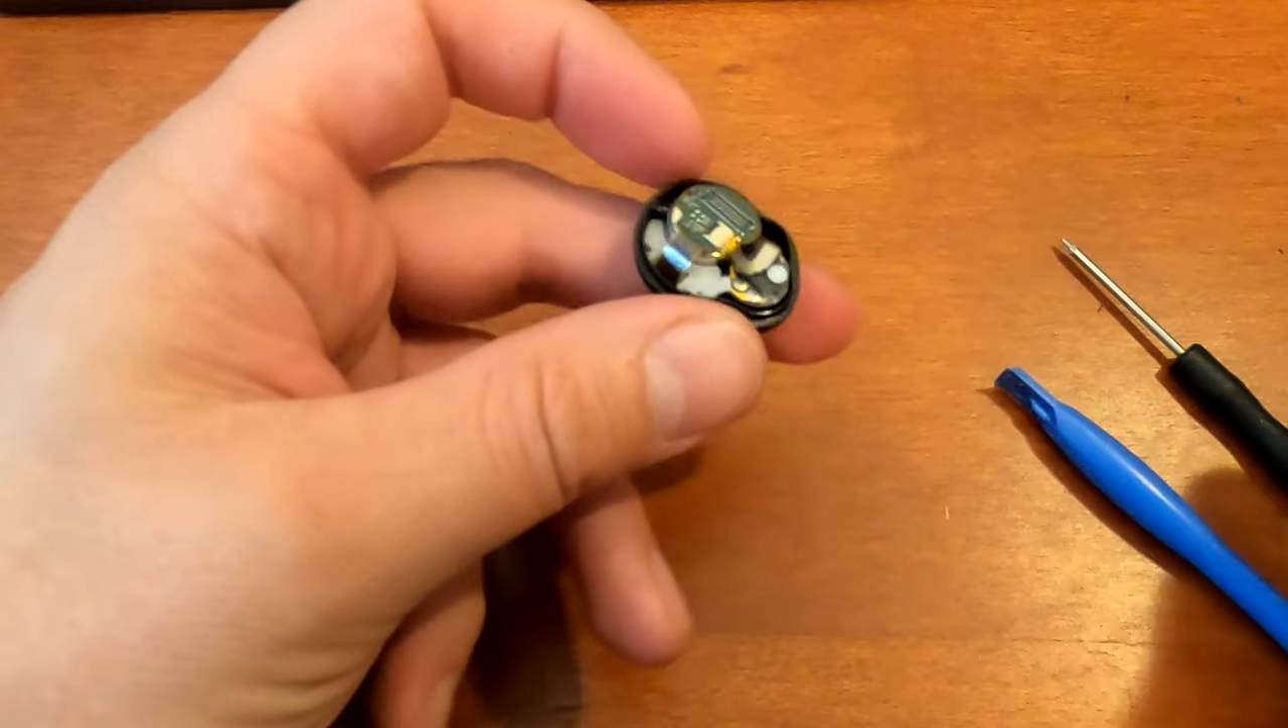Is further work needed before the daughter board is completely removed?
Yes.